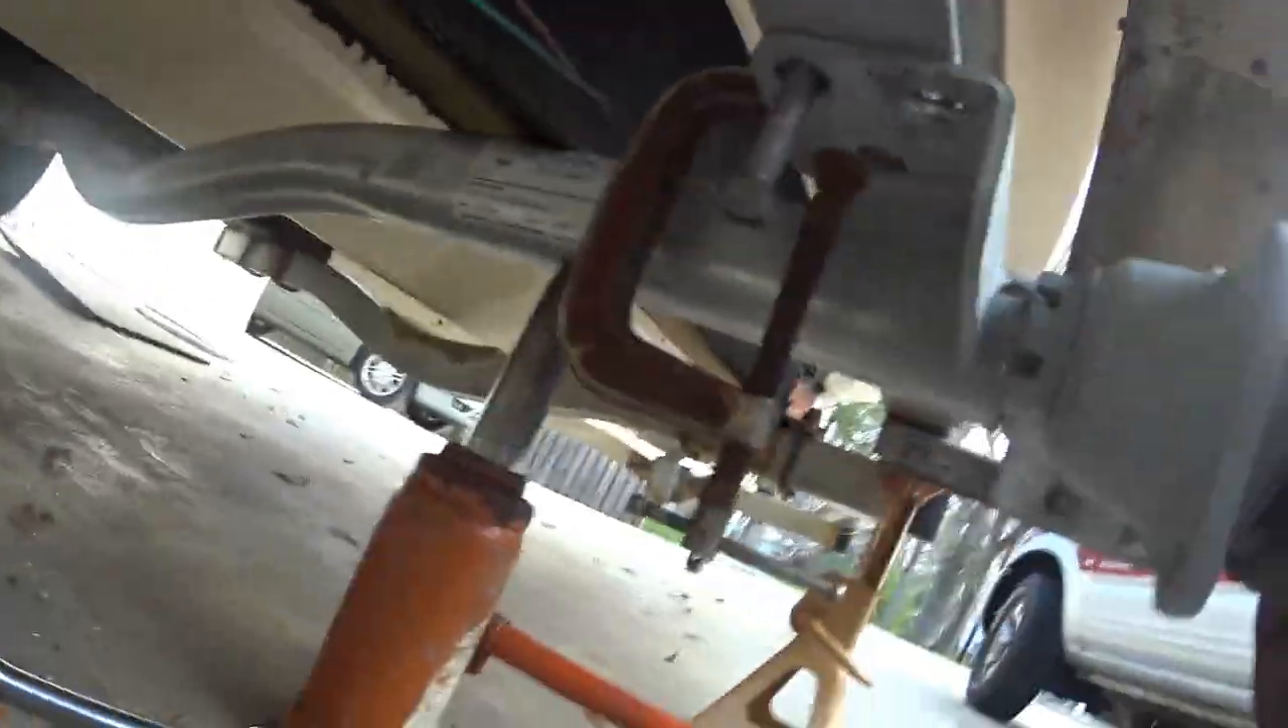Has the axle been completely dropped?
No.